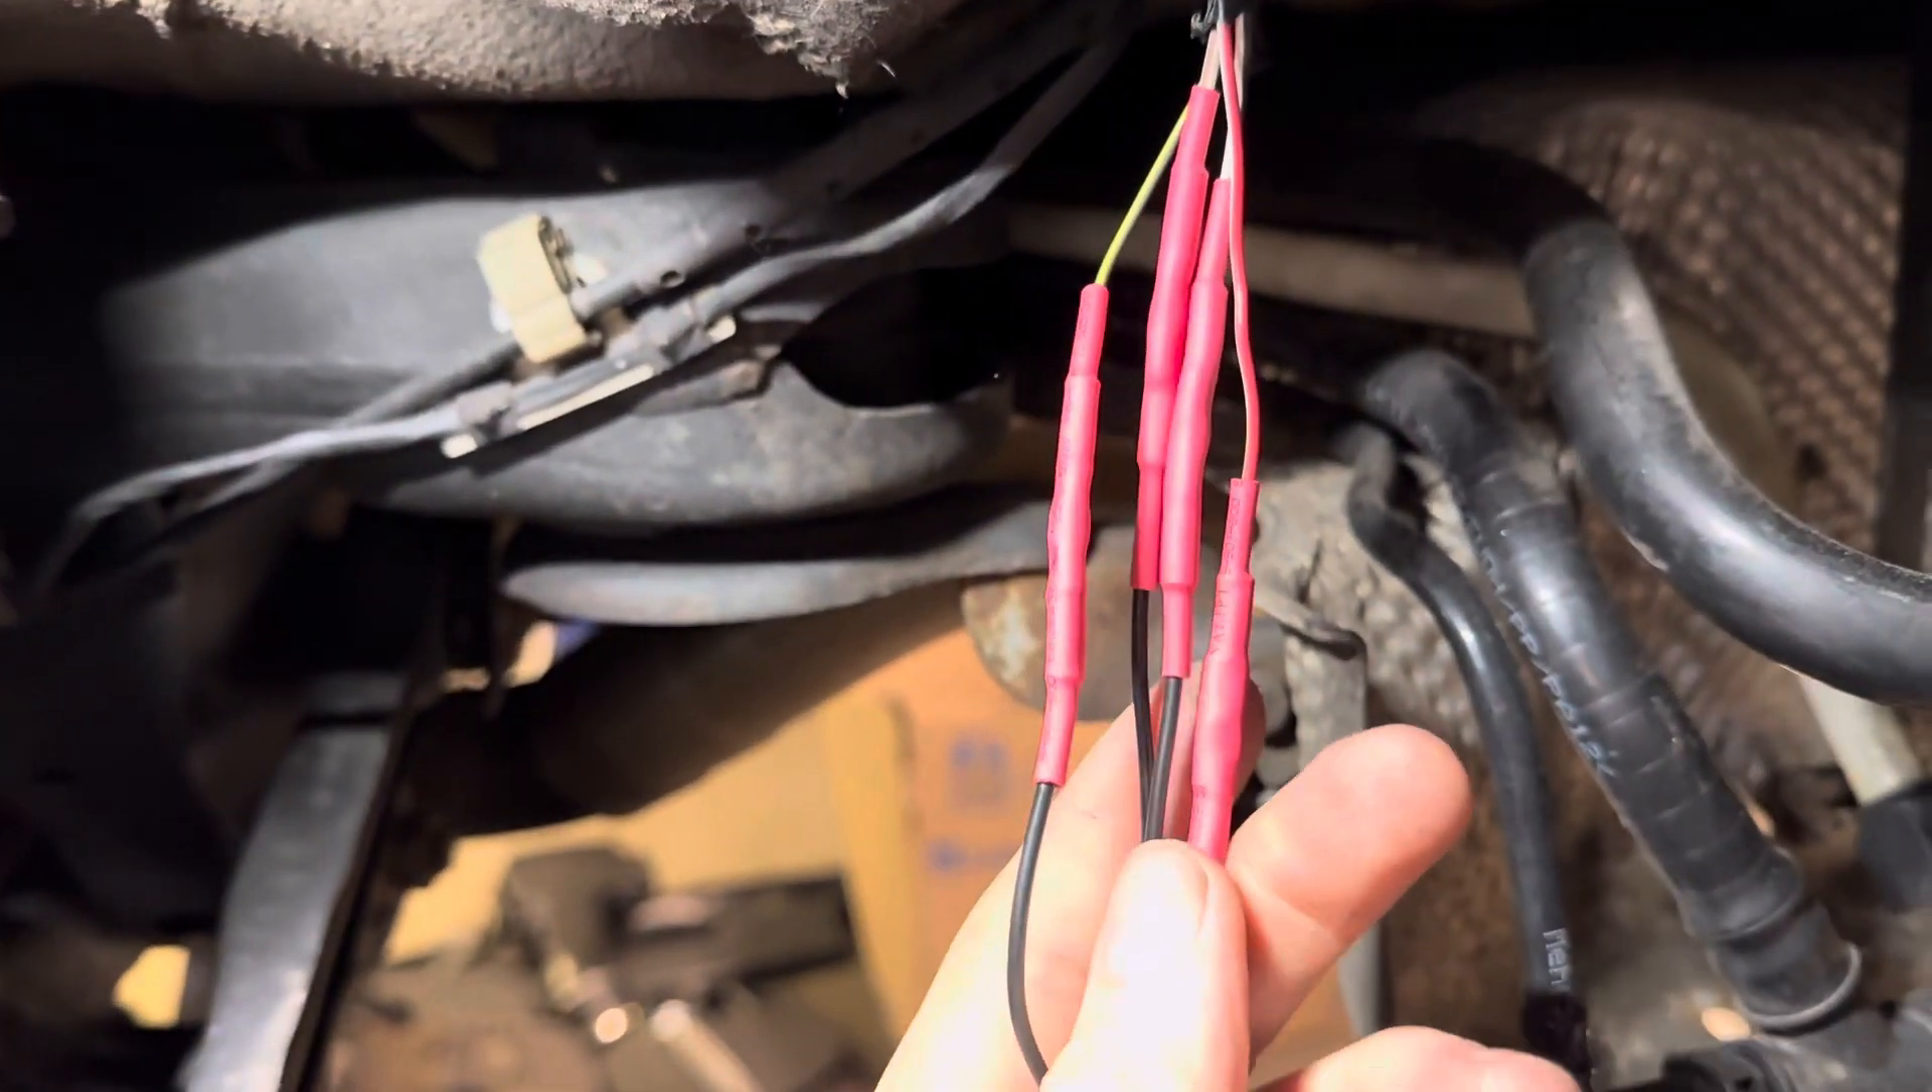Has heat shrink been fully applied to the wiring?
Yes.